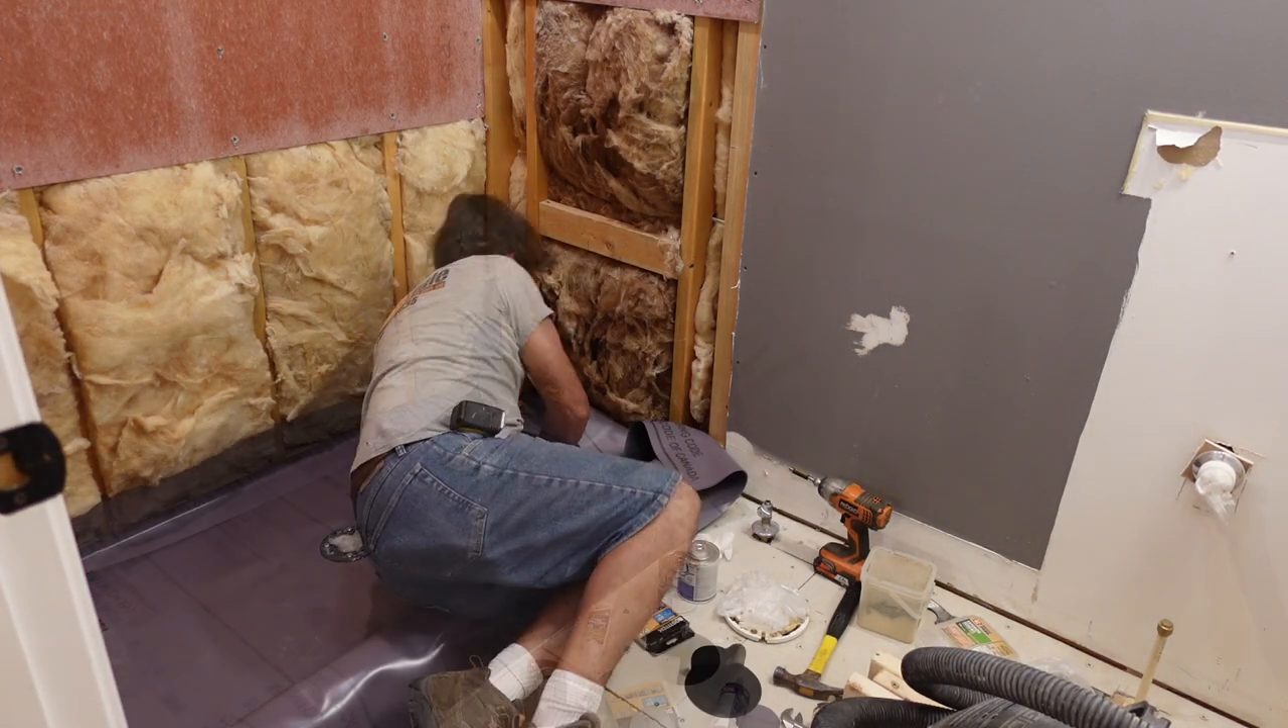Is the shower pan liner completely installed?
No.